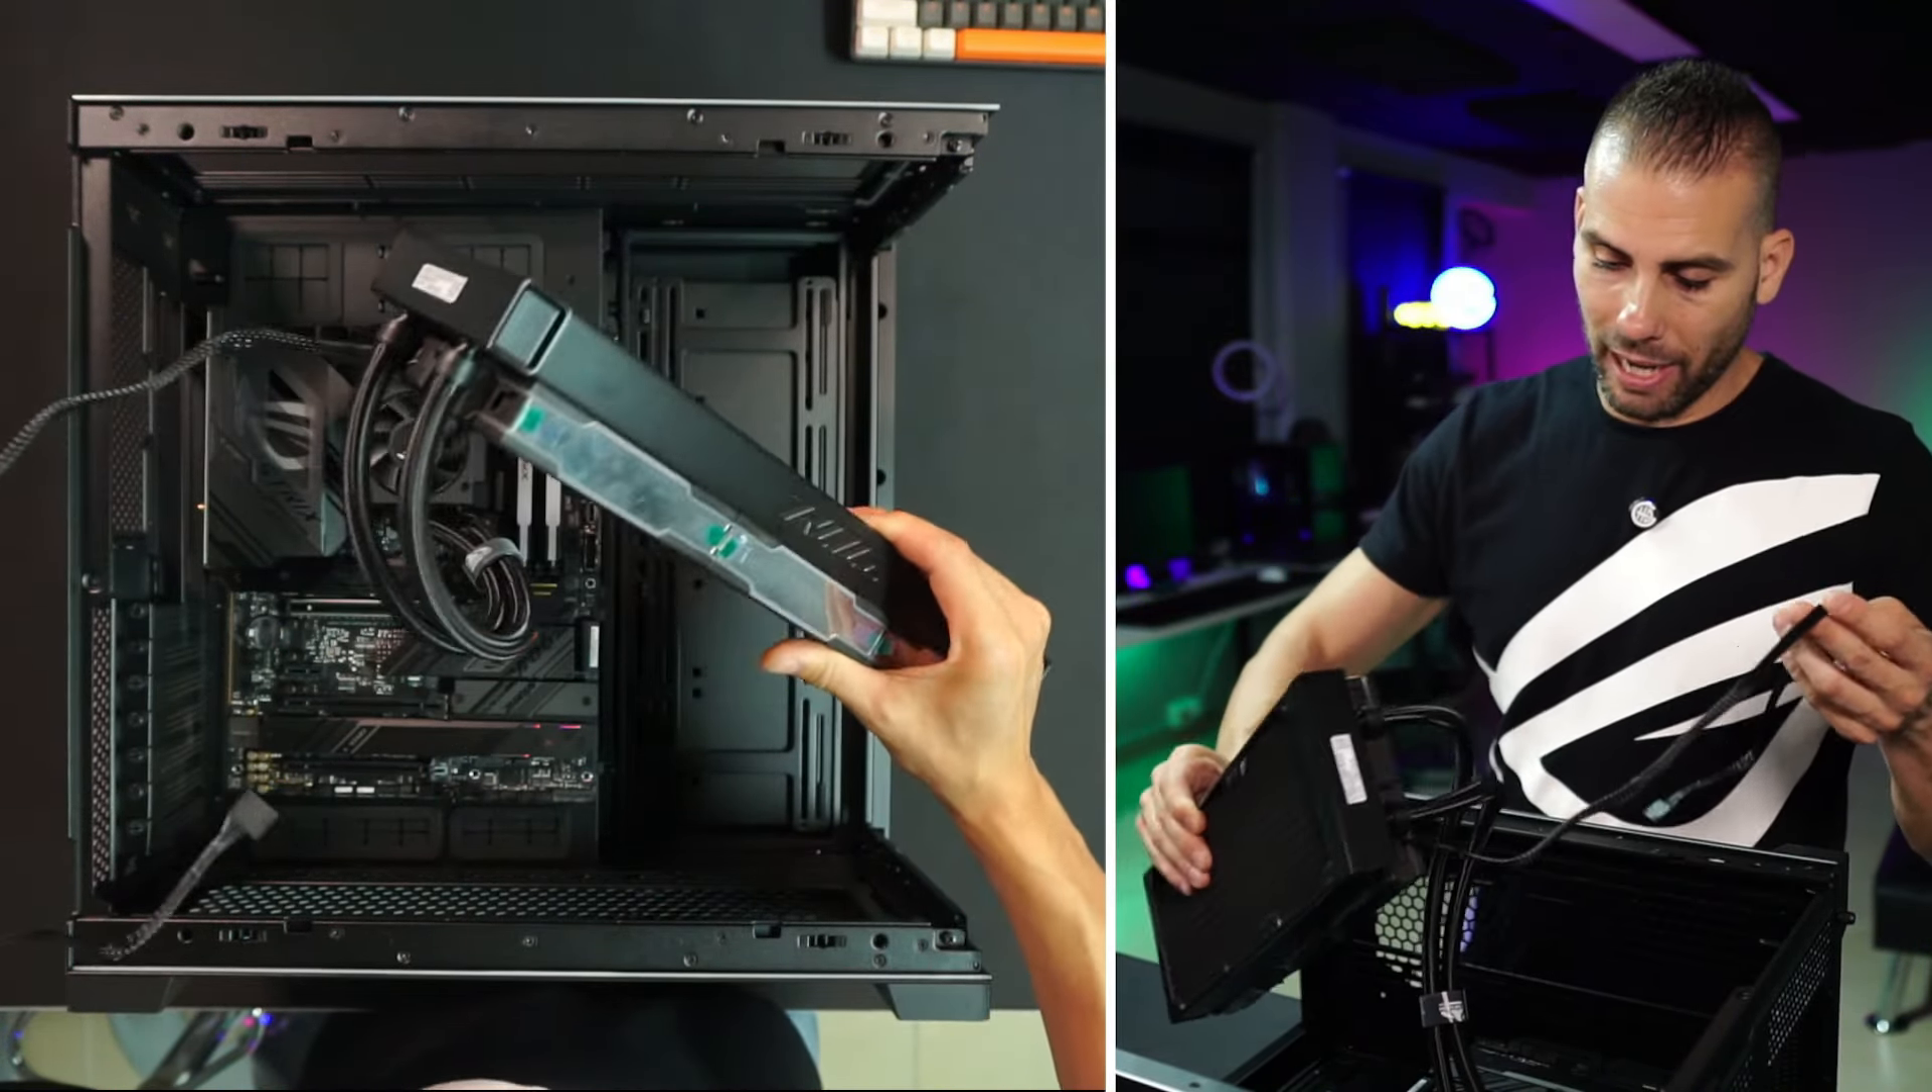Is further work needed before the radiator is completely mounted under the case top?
Yes.